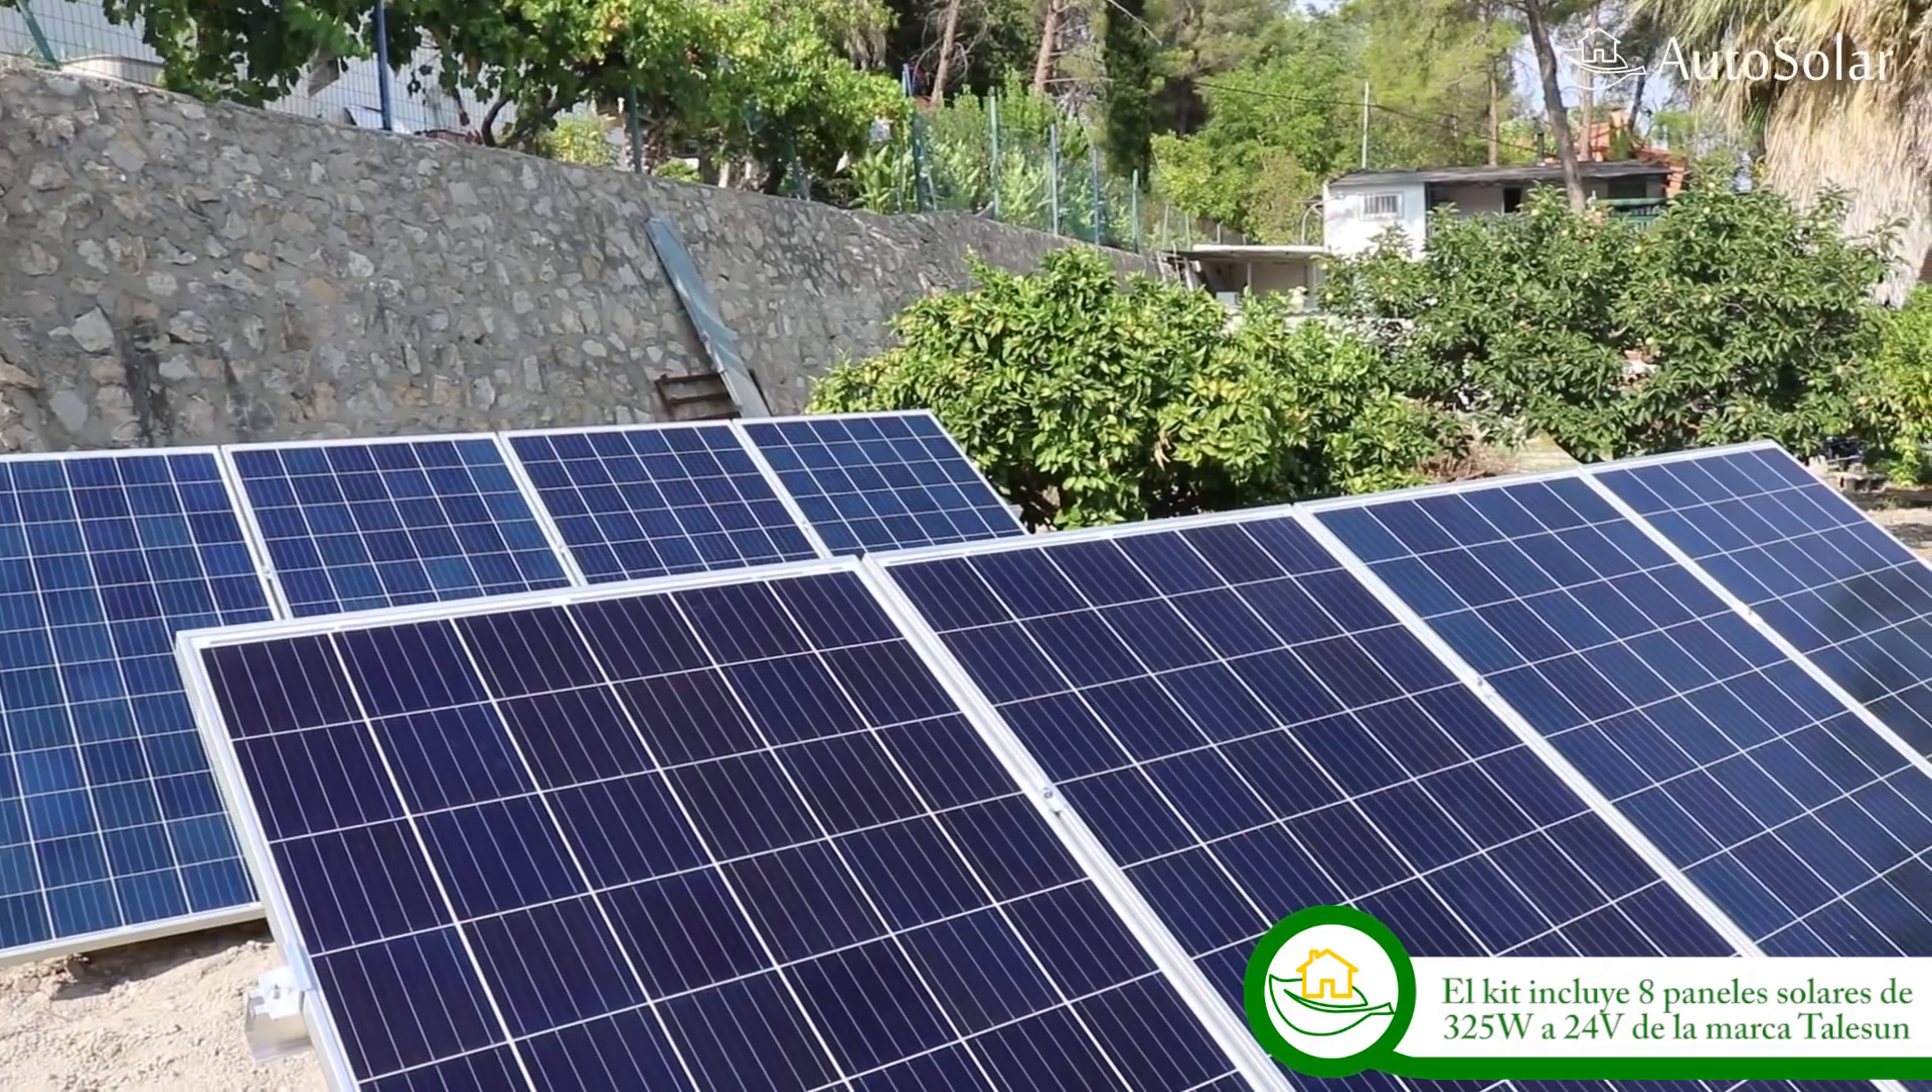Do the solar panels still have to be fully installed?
No.